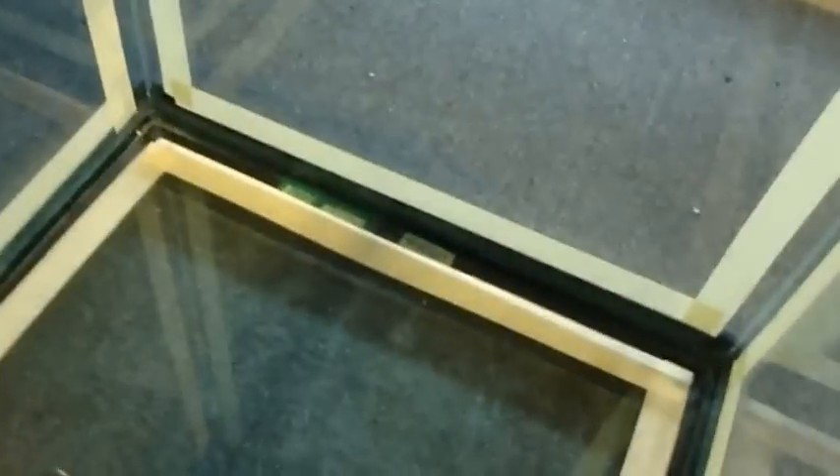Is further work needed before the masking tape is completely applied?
No.